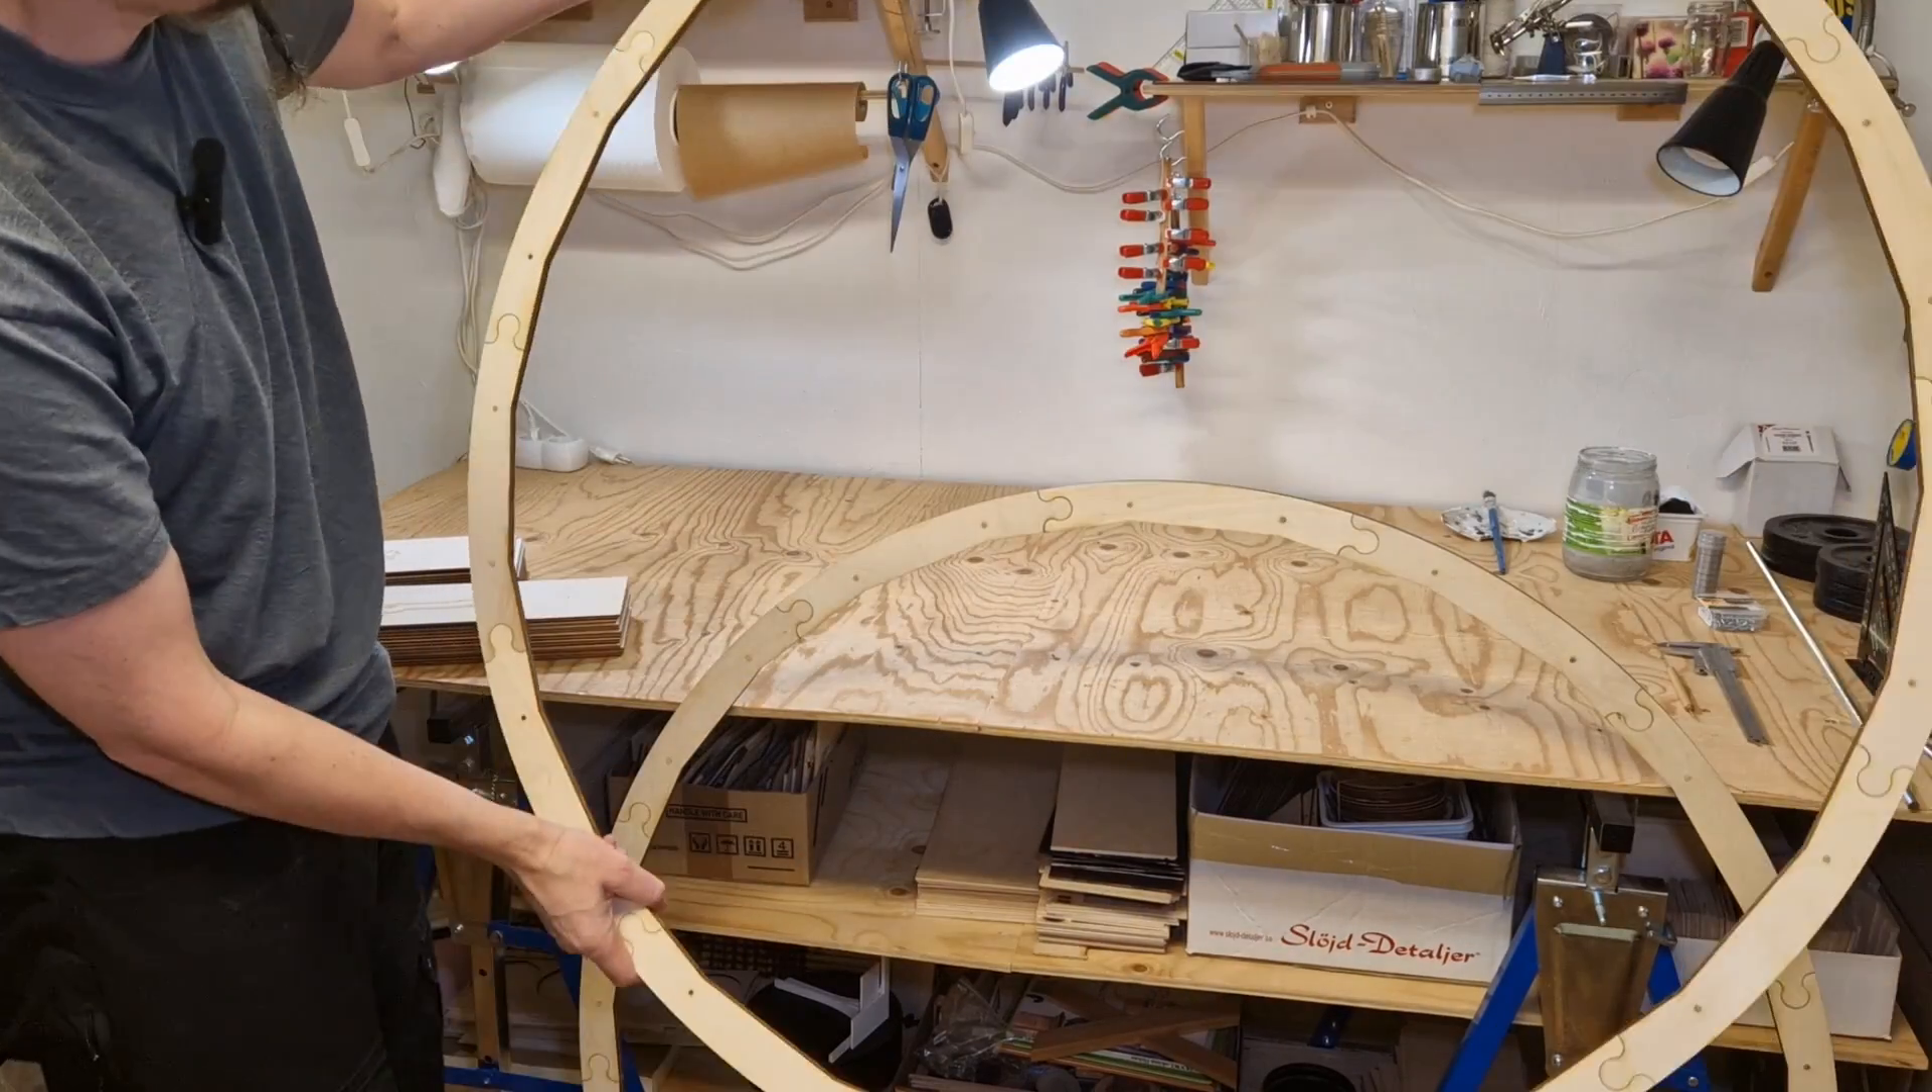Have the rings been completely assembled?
Yes.